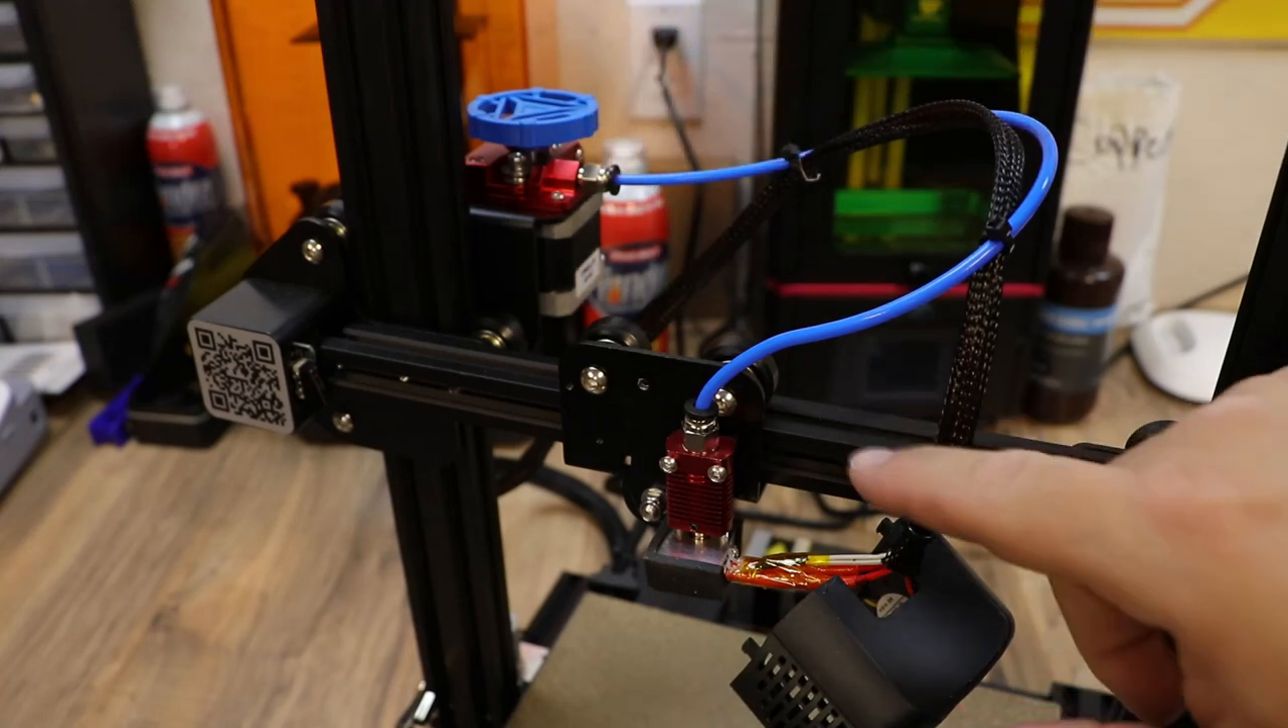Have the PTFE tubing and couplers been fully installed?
Yes.